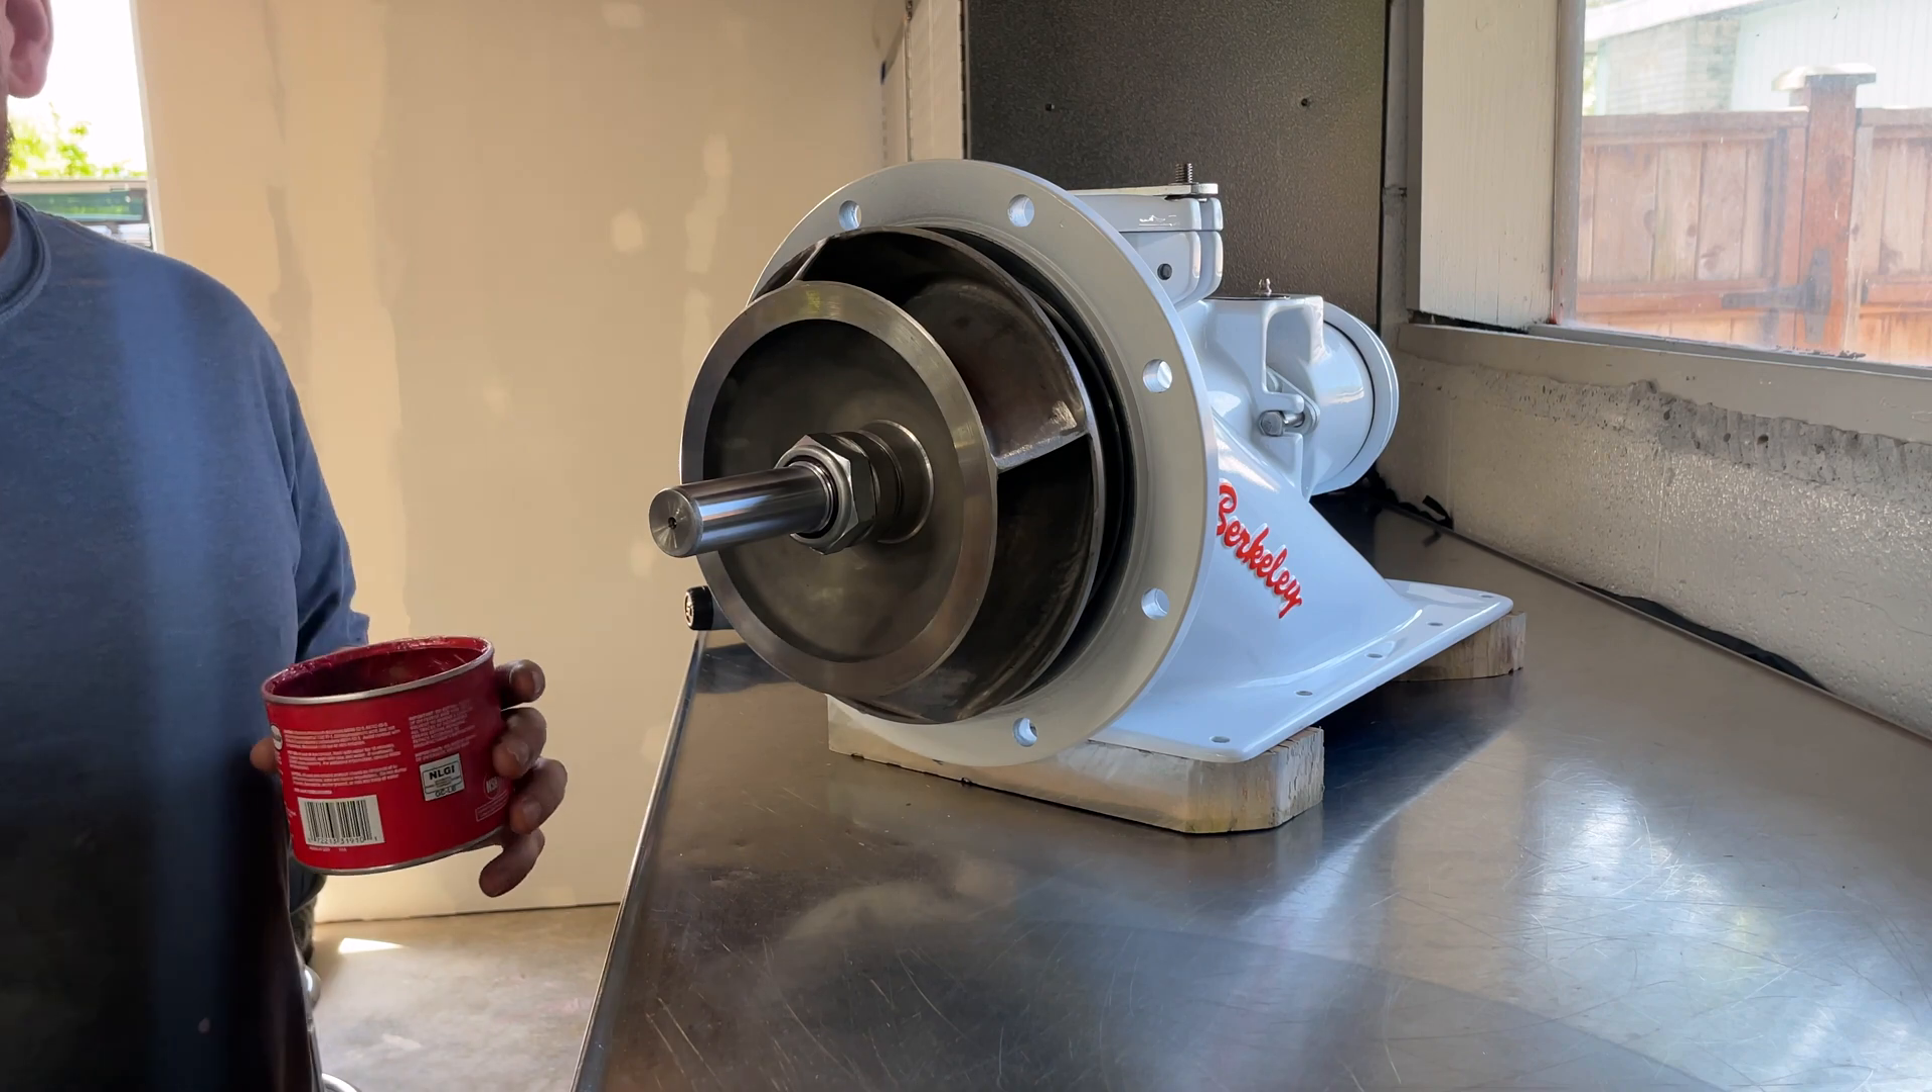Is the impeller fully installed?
Yes.